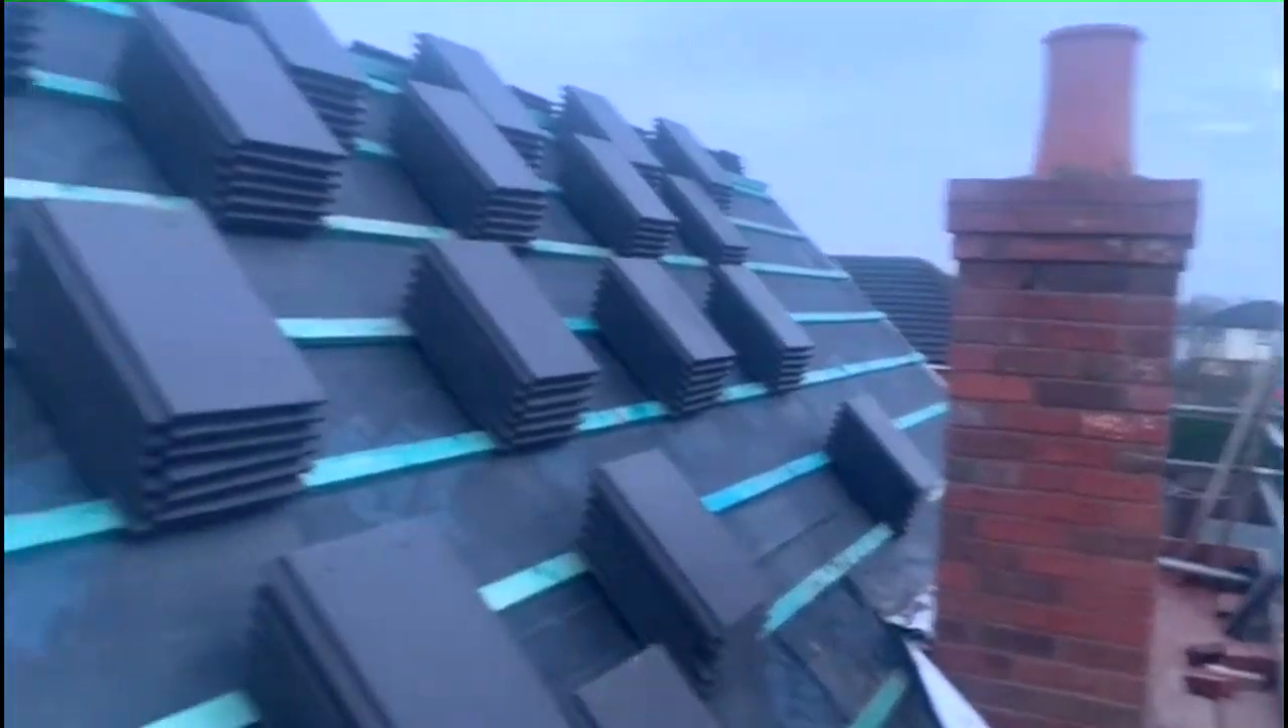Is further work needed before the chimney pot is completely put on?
No.